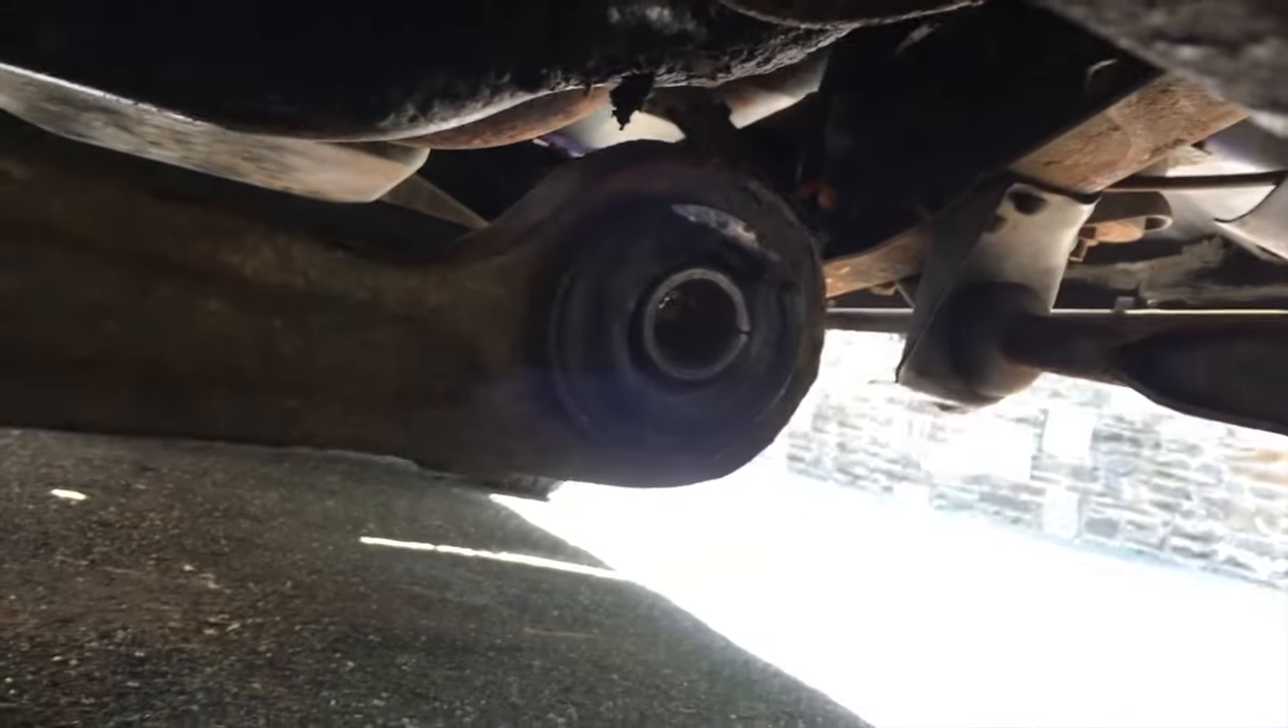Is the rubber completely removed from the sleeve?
No.